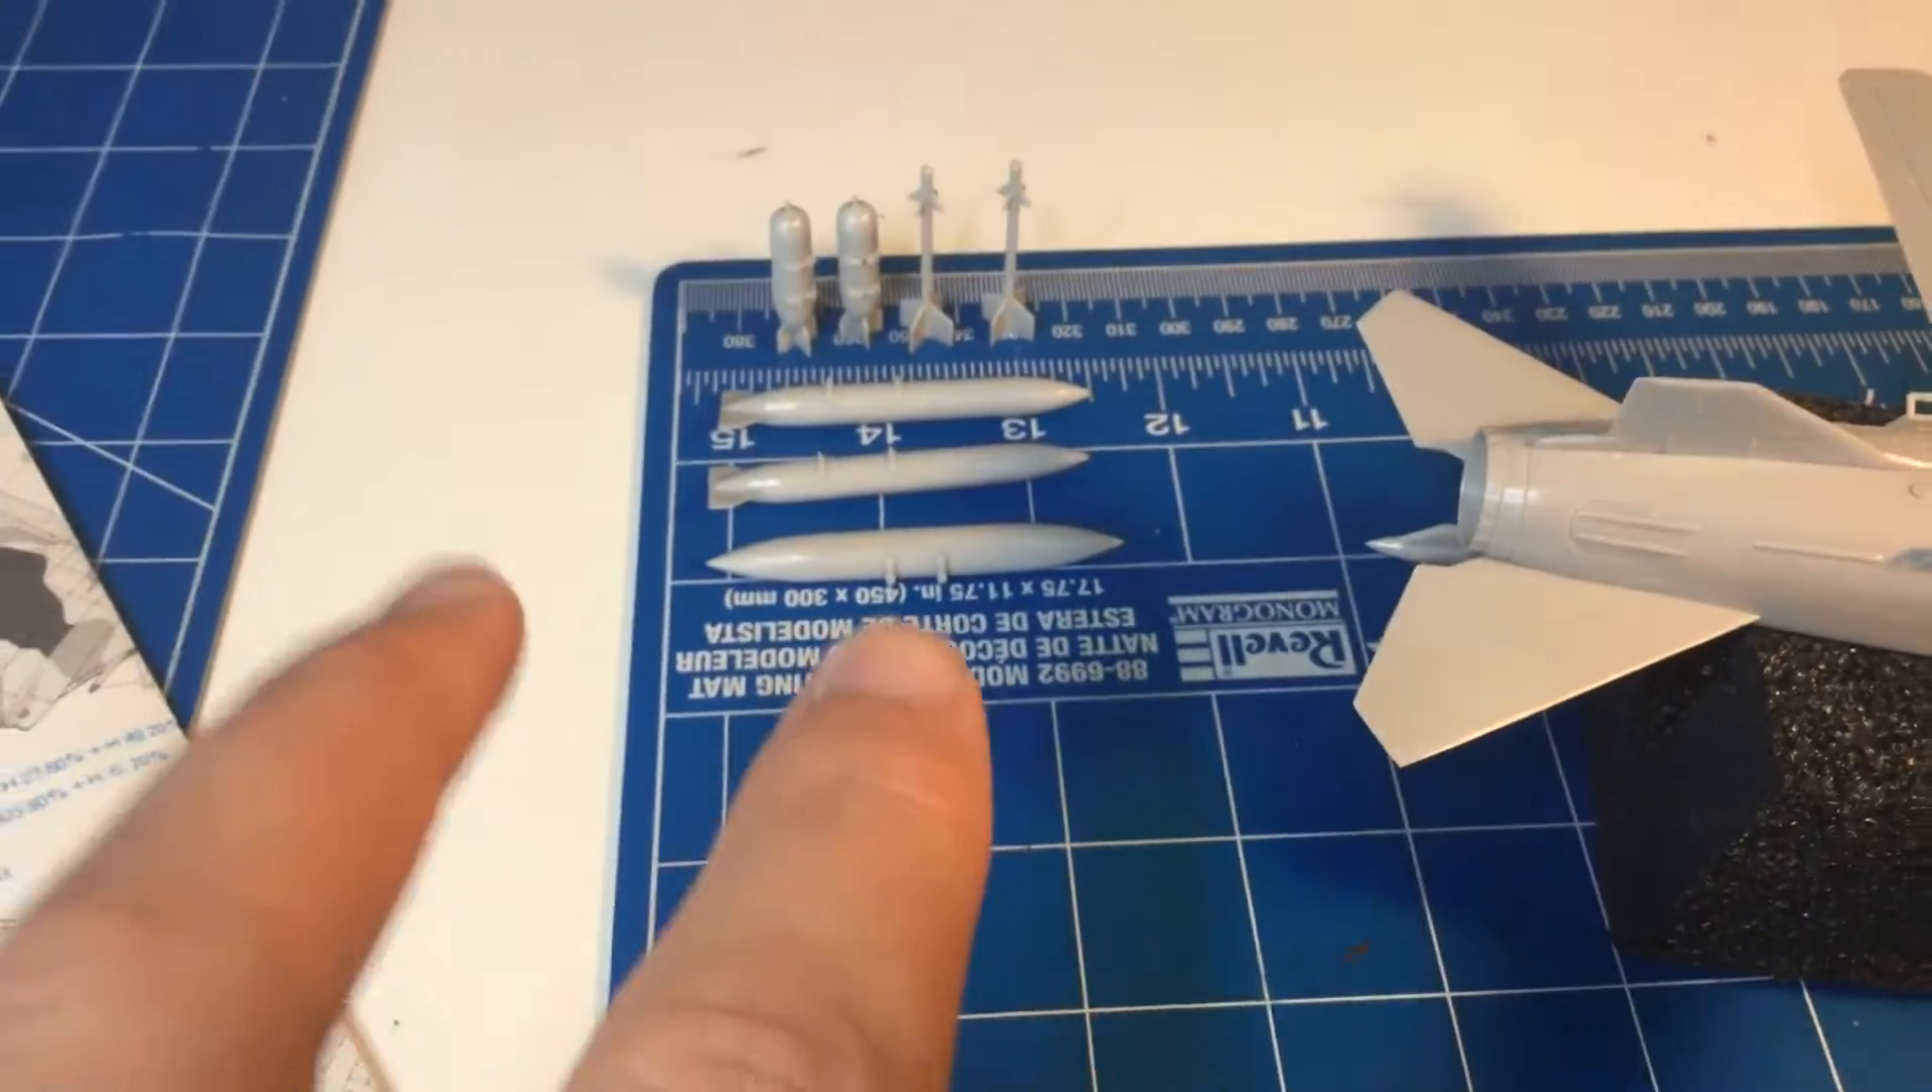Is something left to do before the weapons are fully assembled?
No.